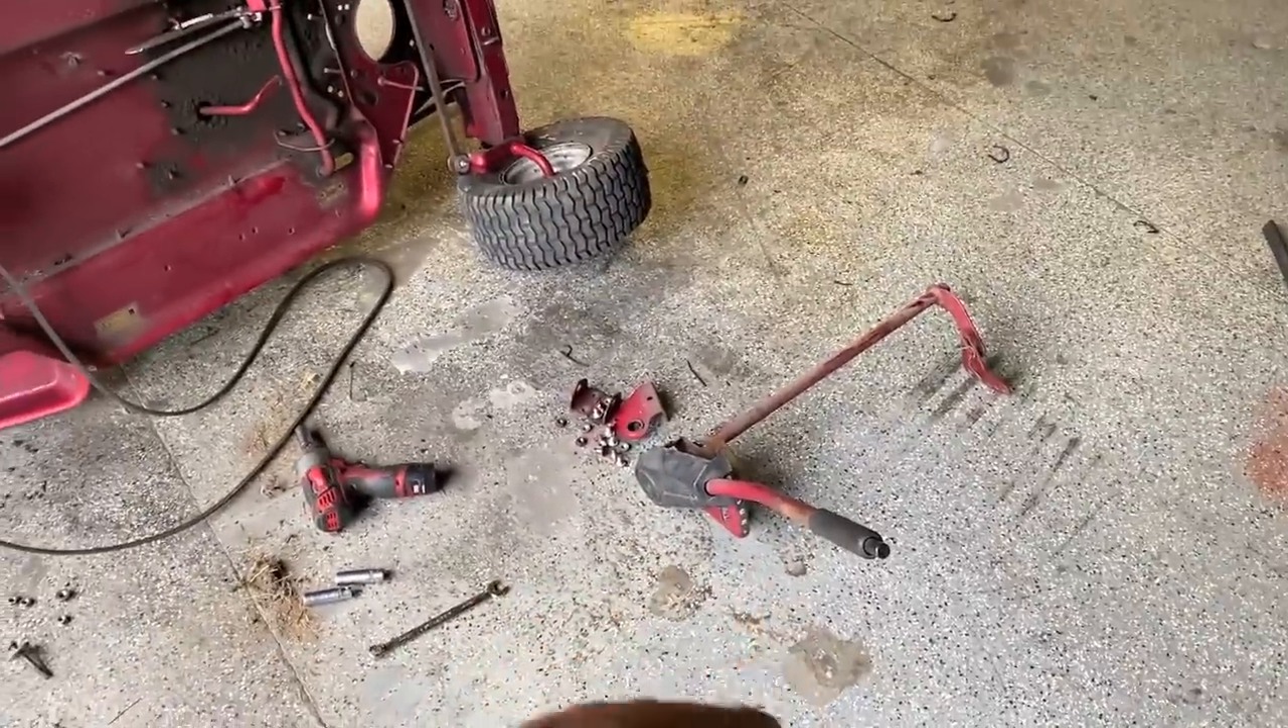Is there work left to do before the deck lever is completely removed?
No.